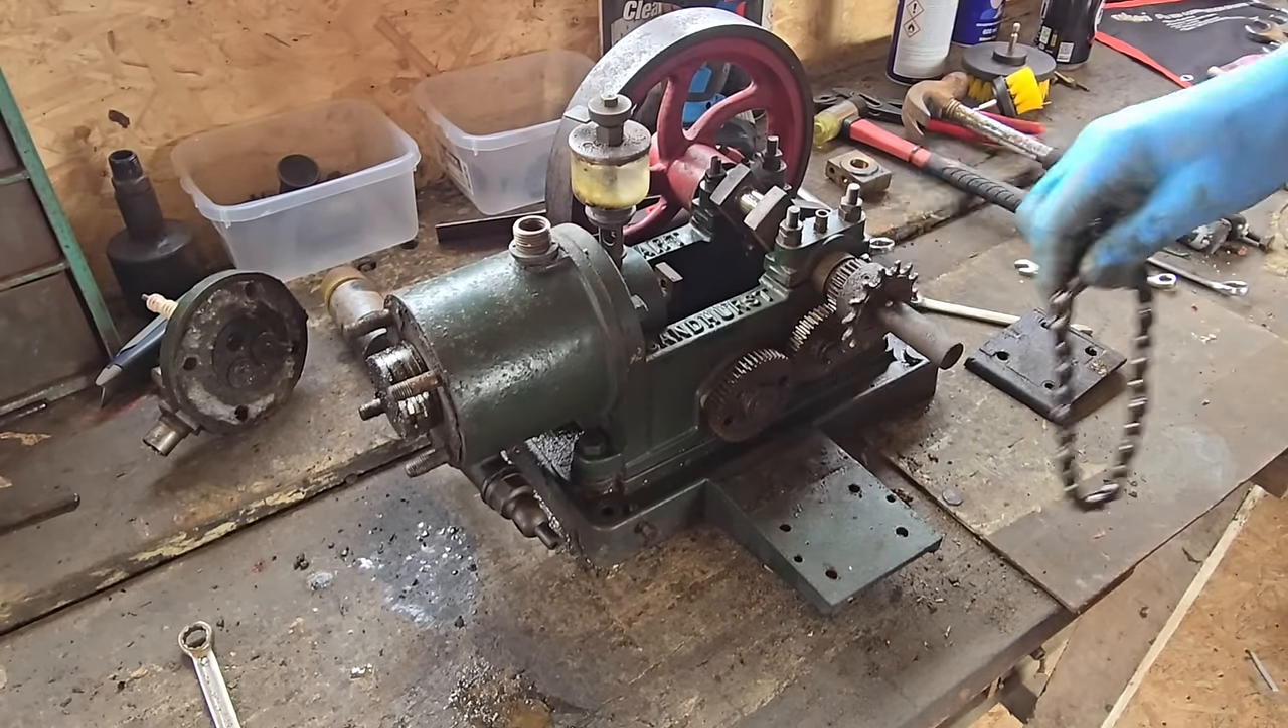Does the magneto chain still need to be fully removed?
No.